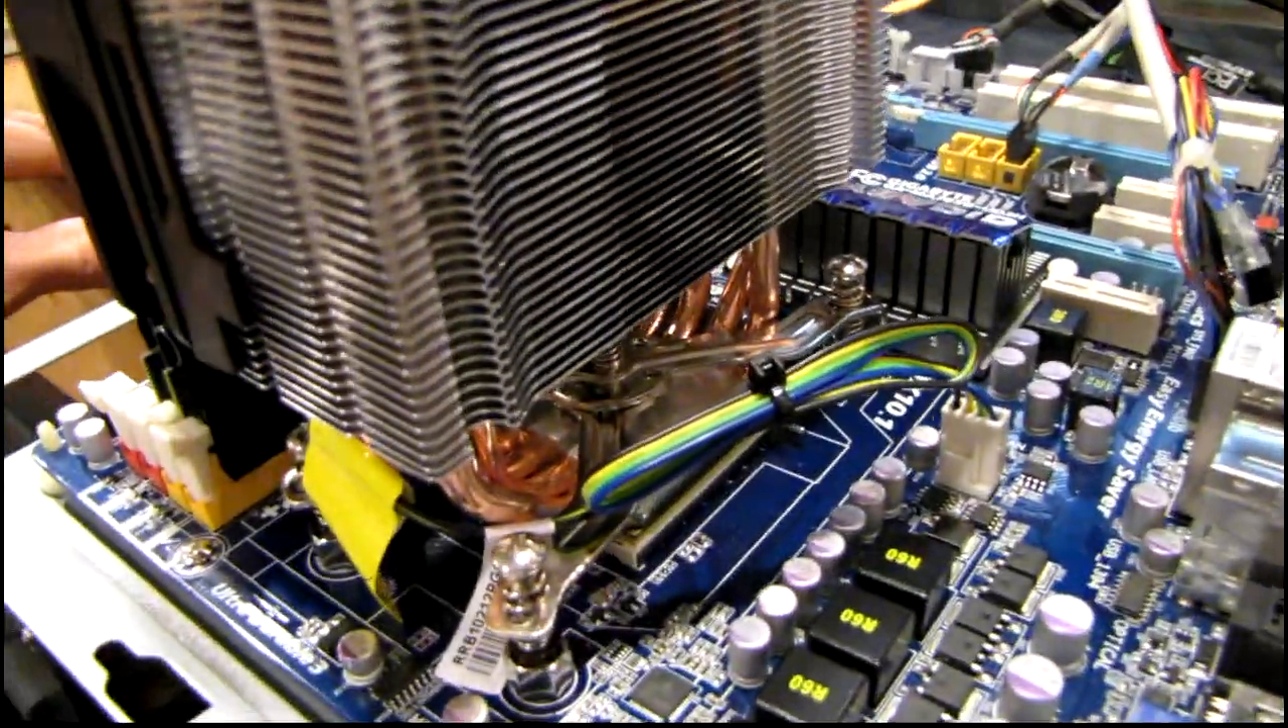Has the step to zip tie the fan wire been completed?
Yes.